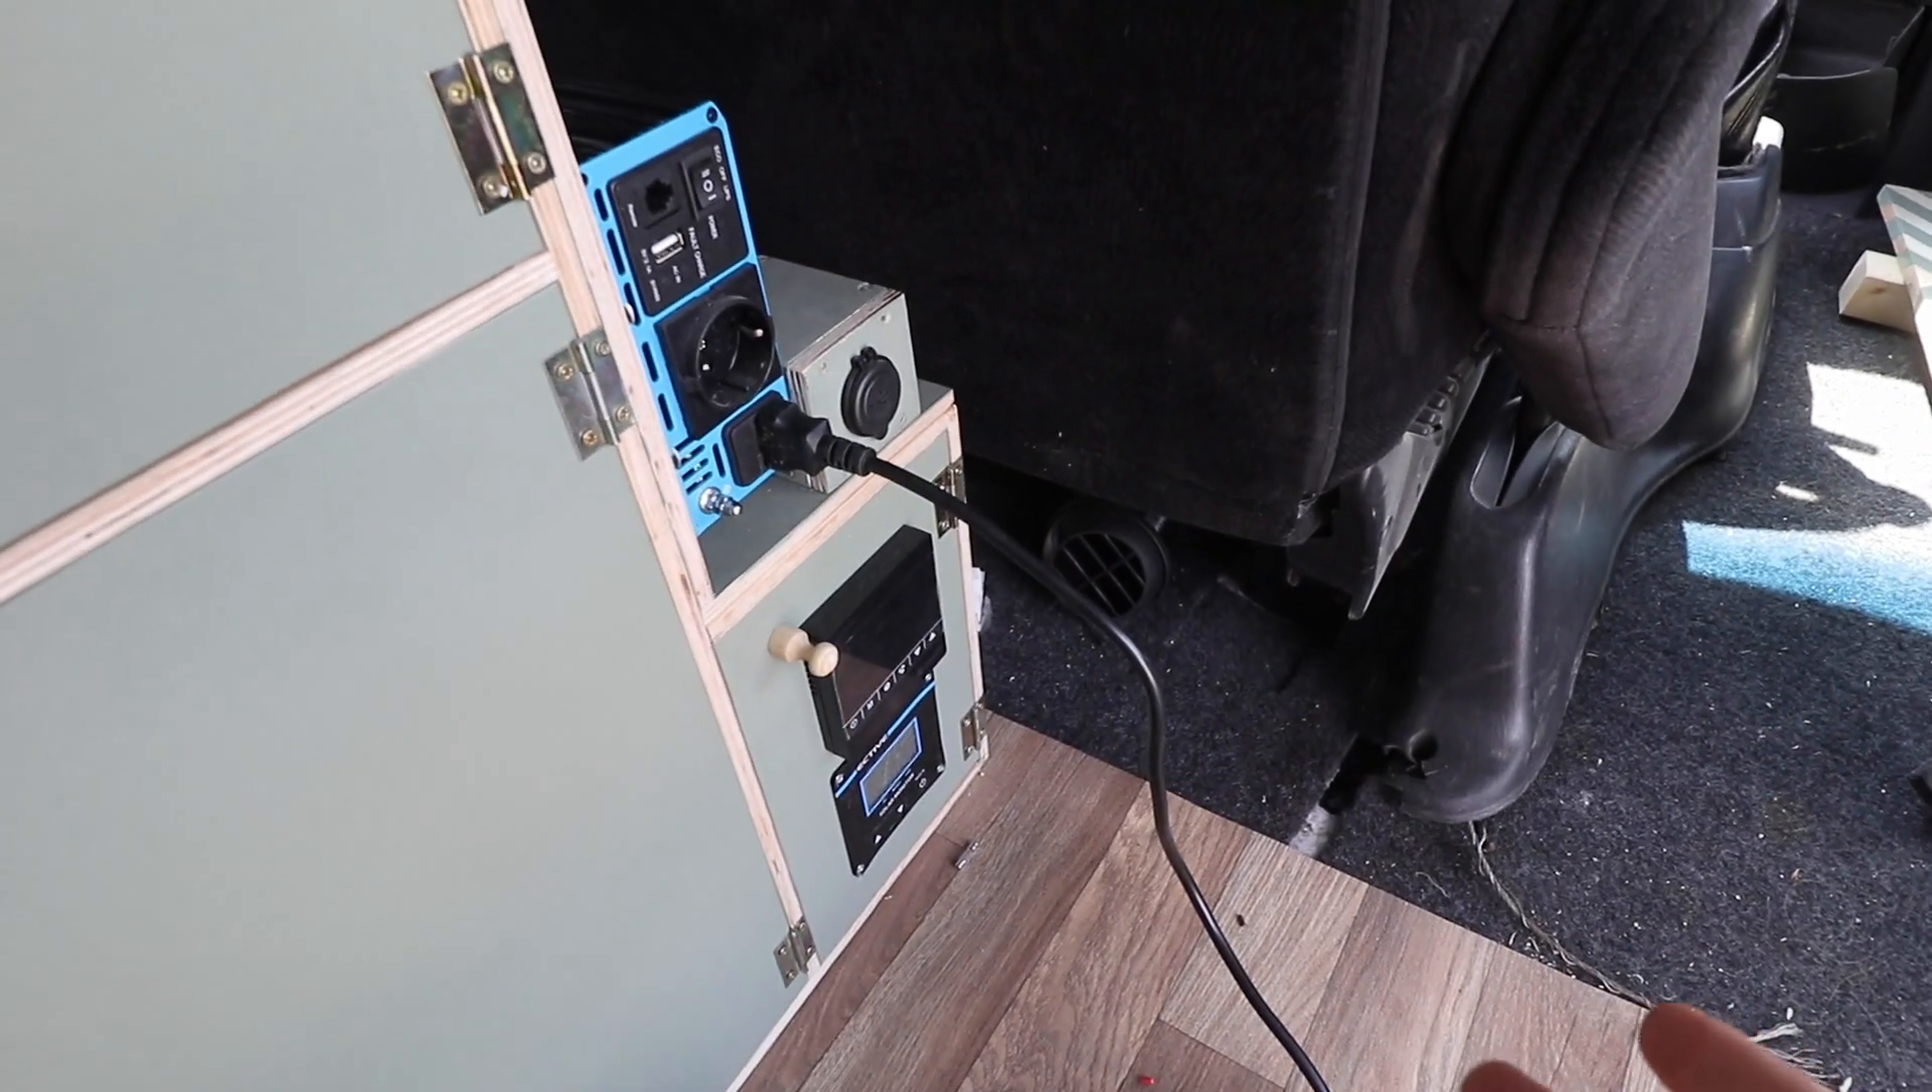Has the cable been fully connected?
Yes.